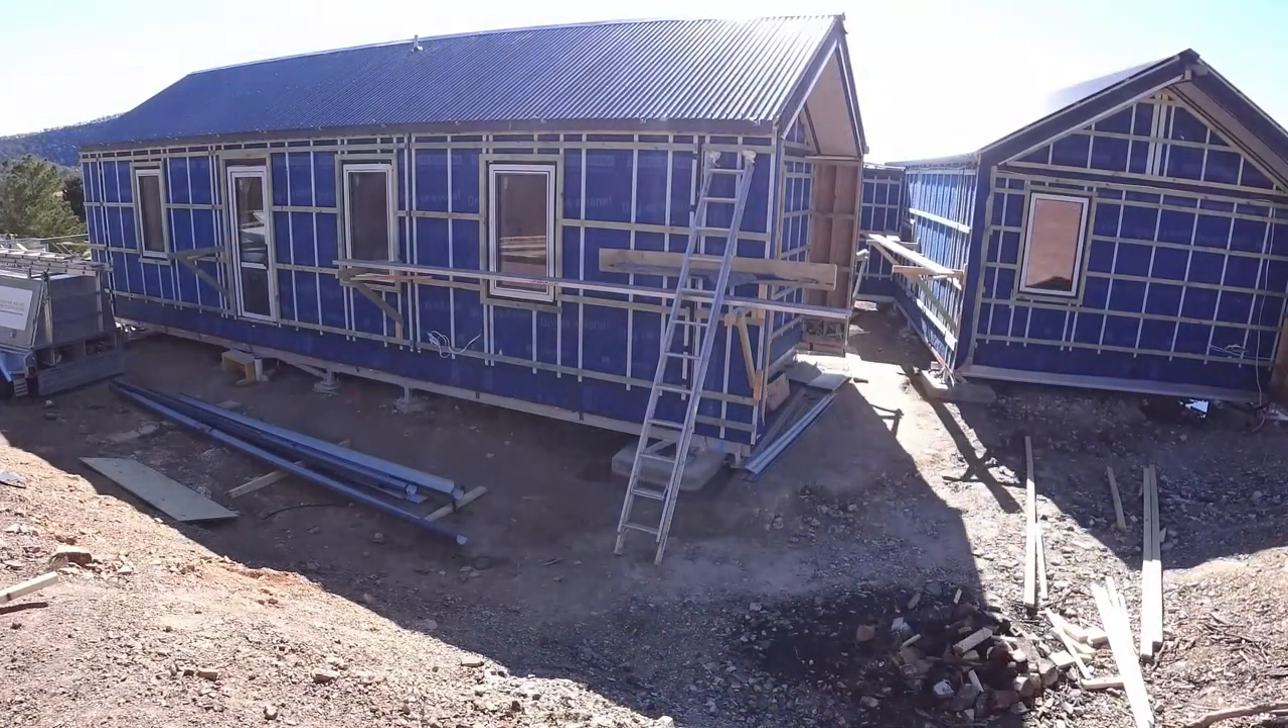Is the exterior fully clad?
No.